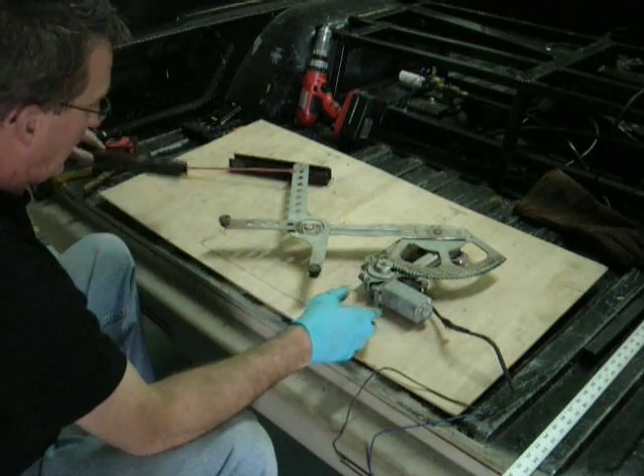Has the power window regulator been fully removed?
Yes.